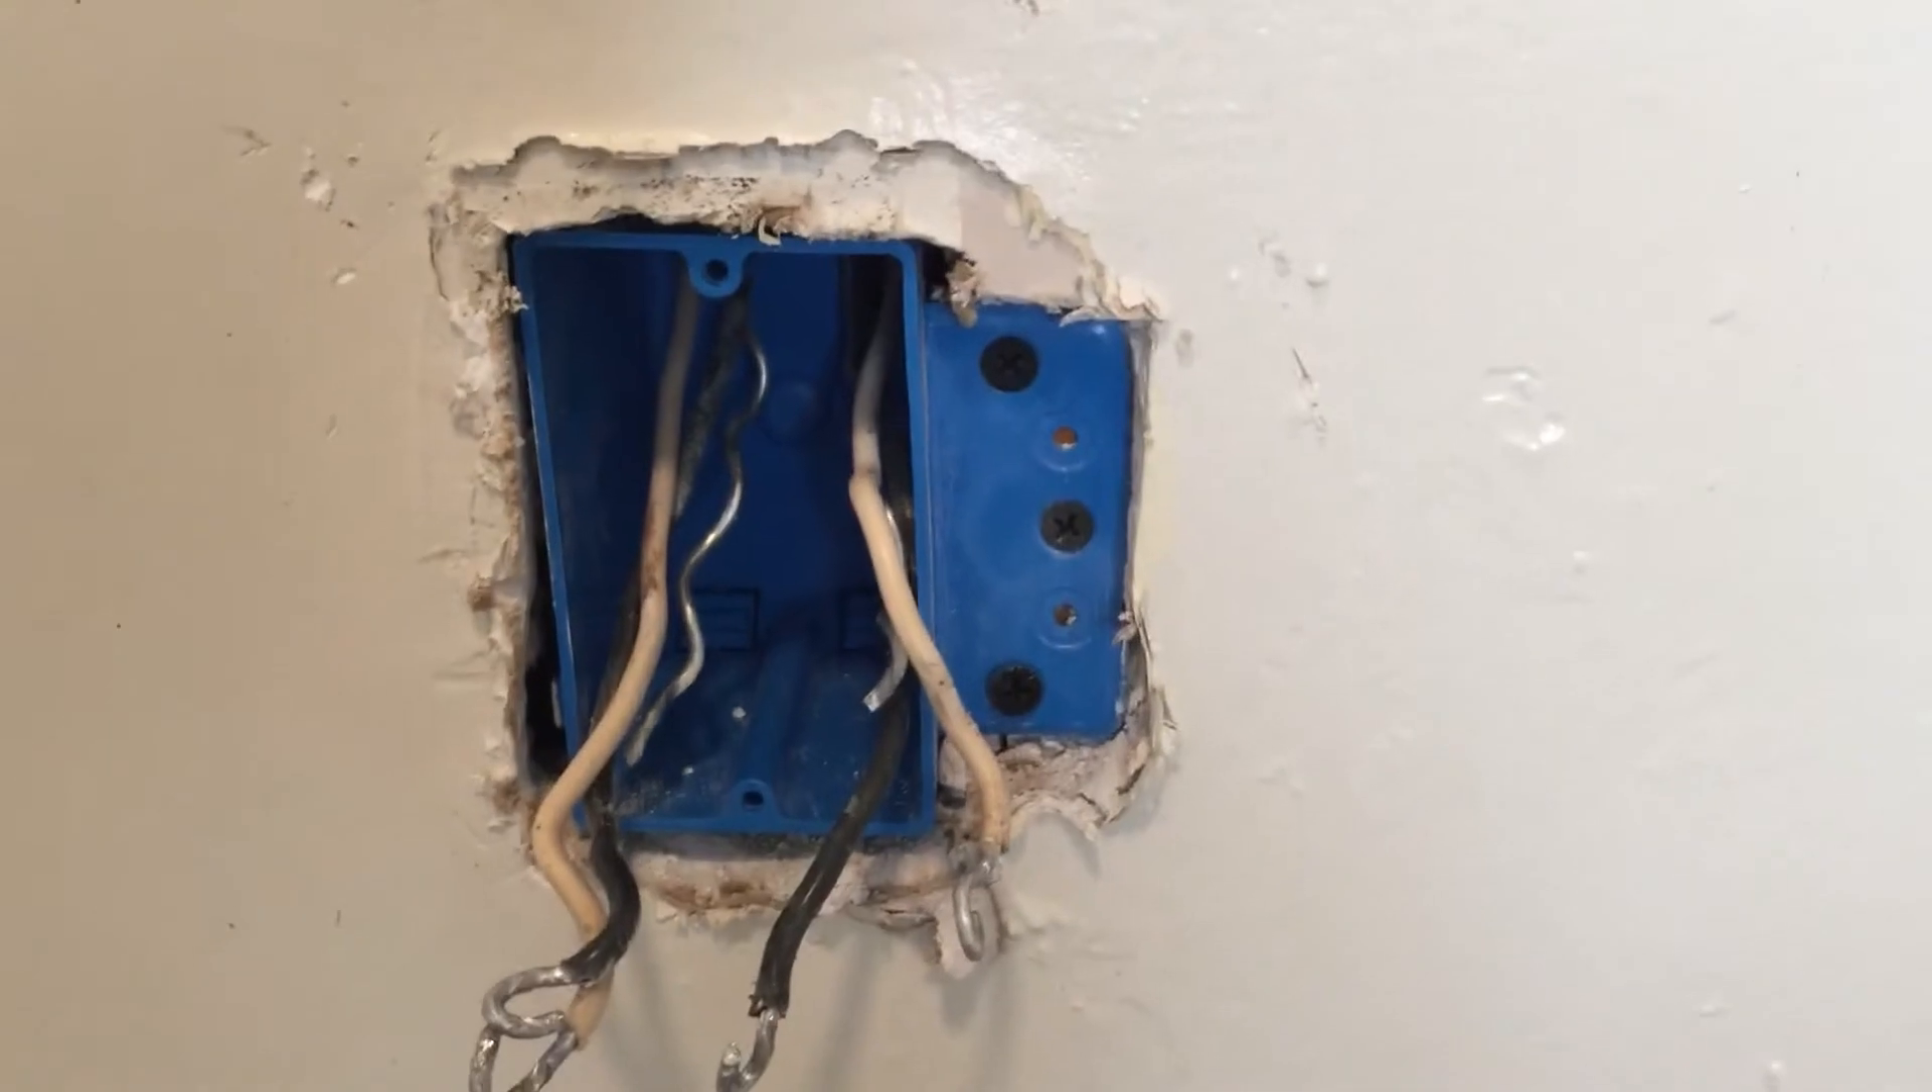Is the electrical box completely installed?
Yes.